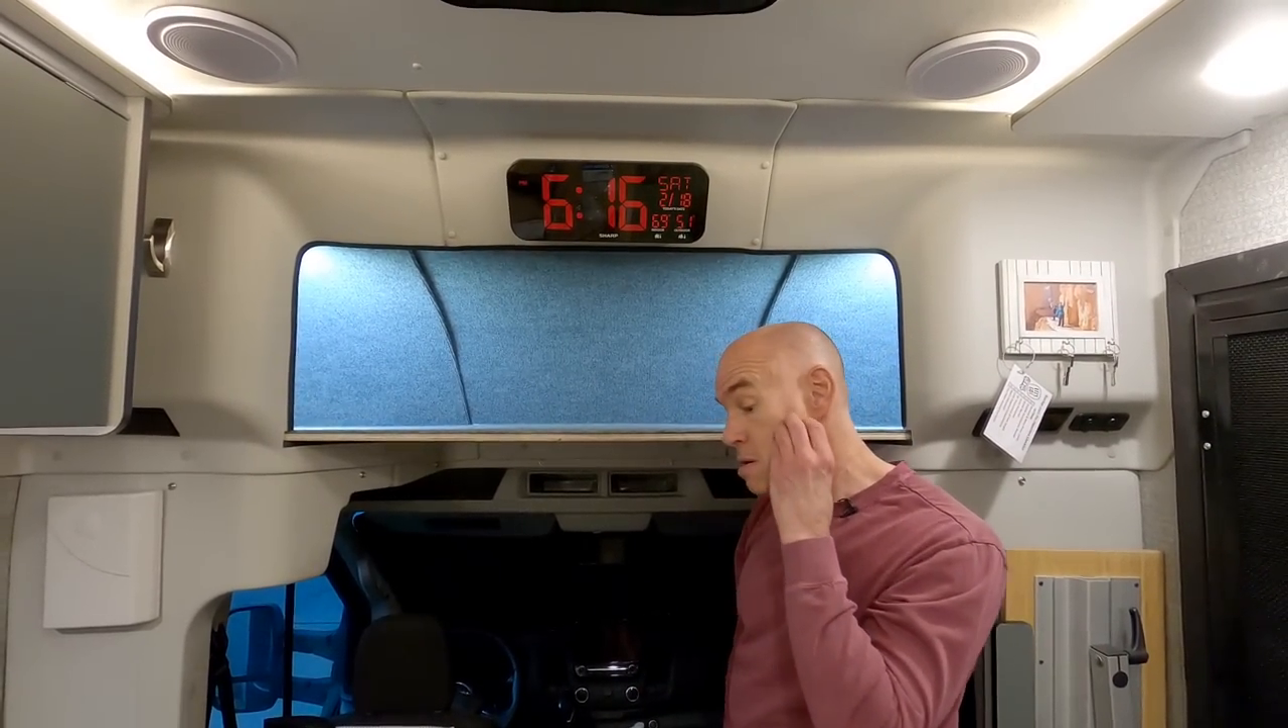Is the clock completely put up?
Yes.